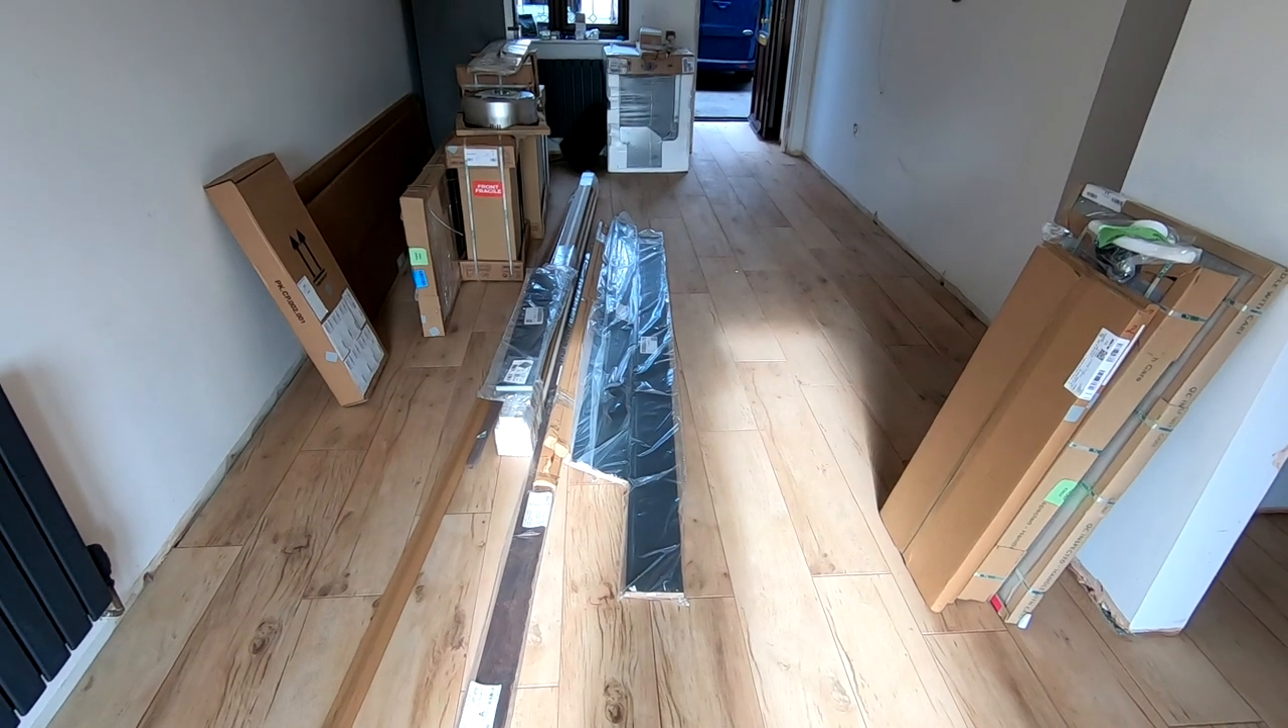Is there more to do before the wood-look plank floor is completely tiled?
No.